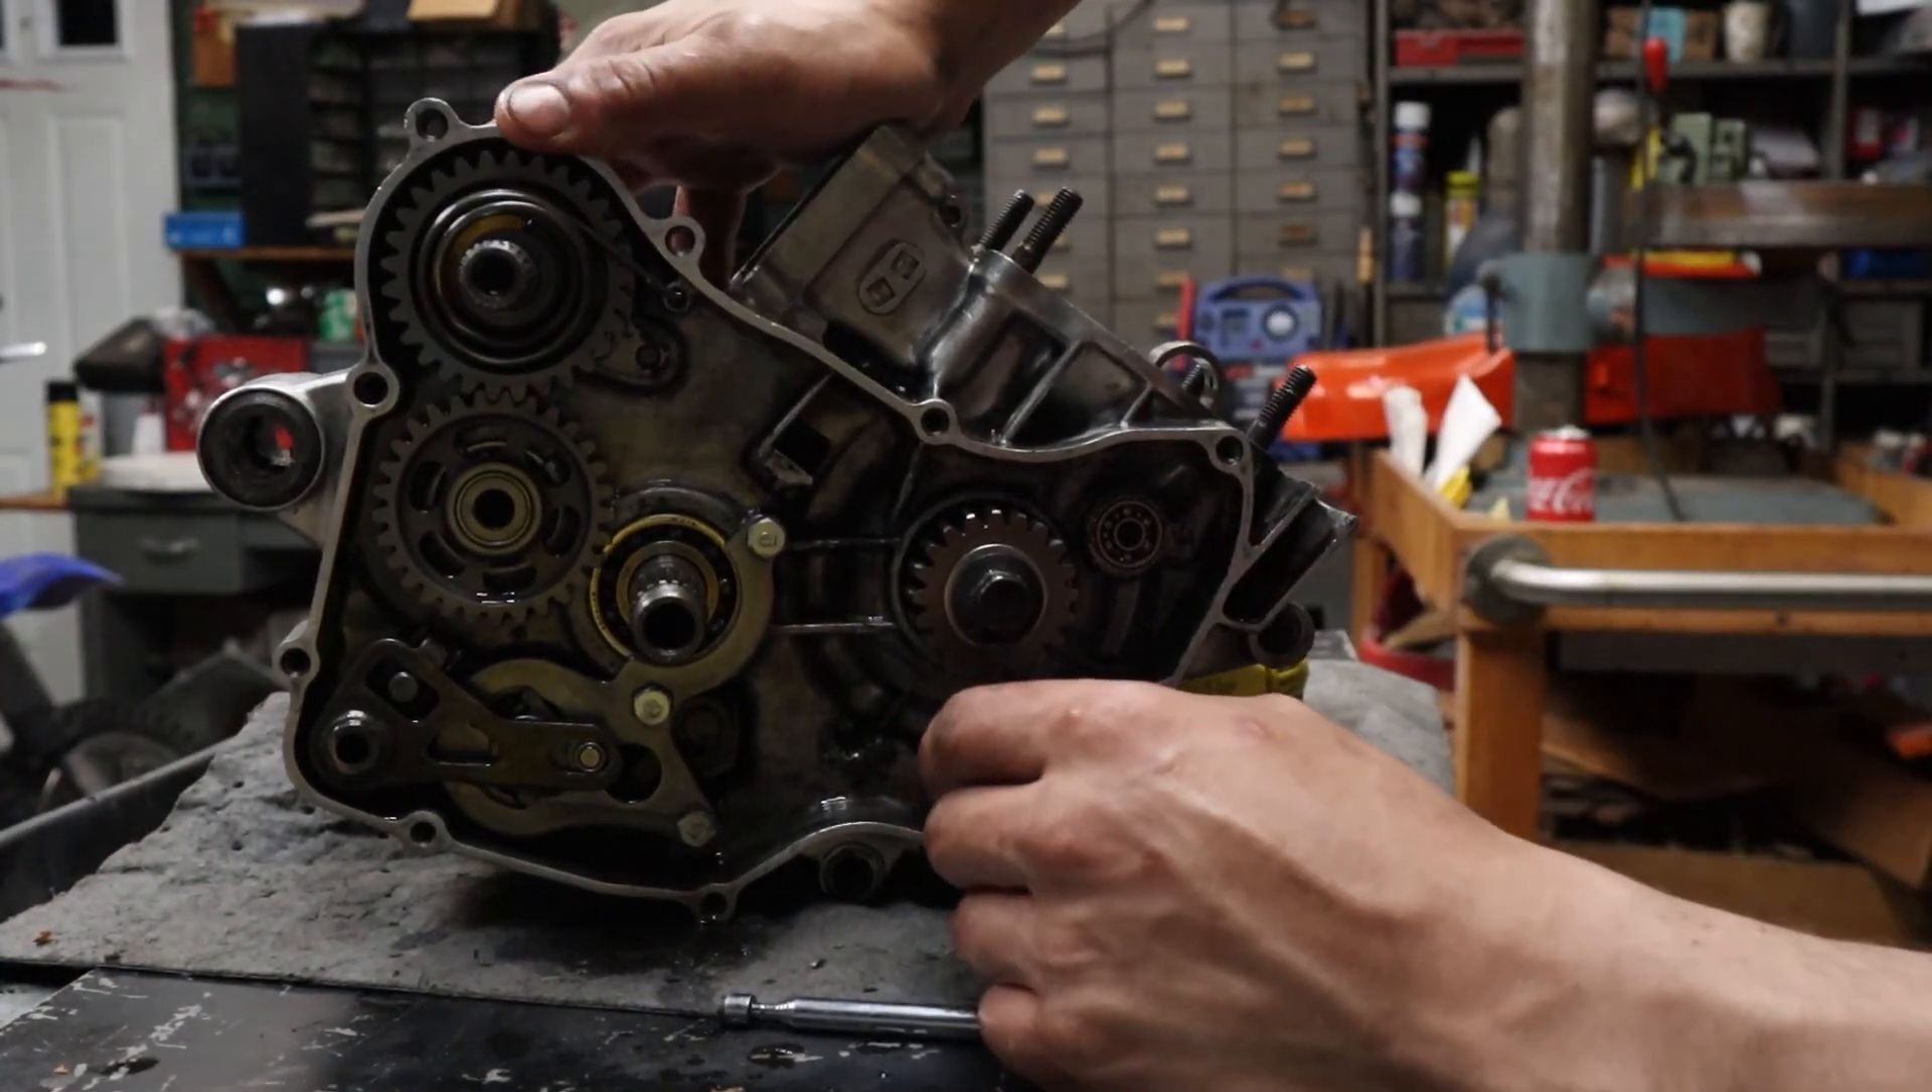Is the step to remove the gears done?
No.